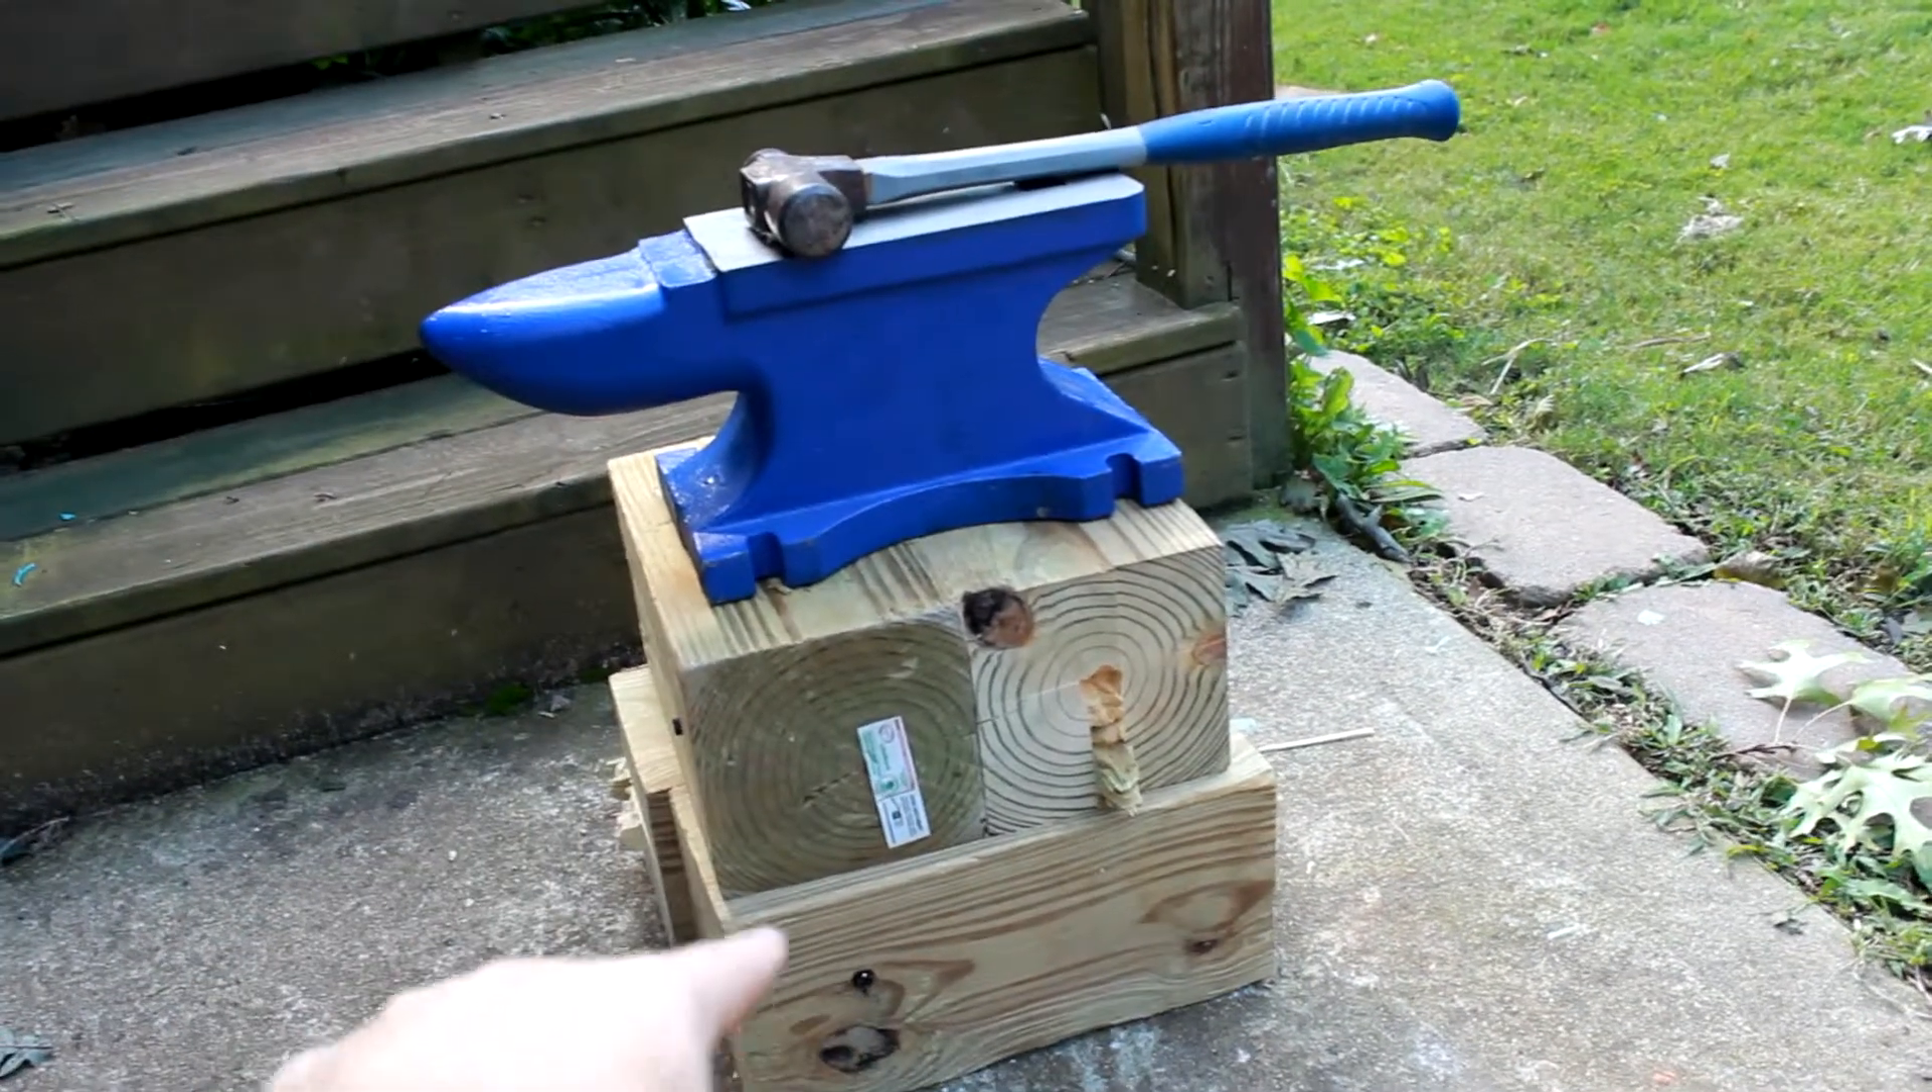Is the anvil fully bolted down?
No.